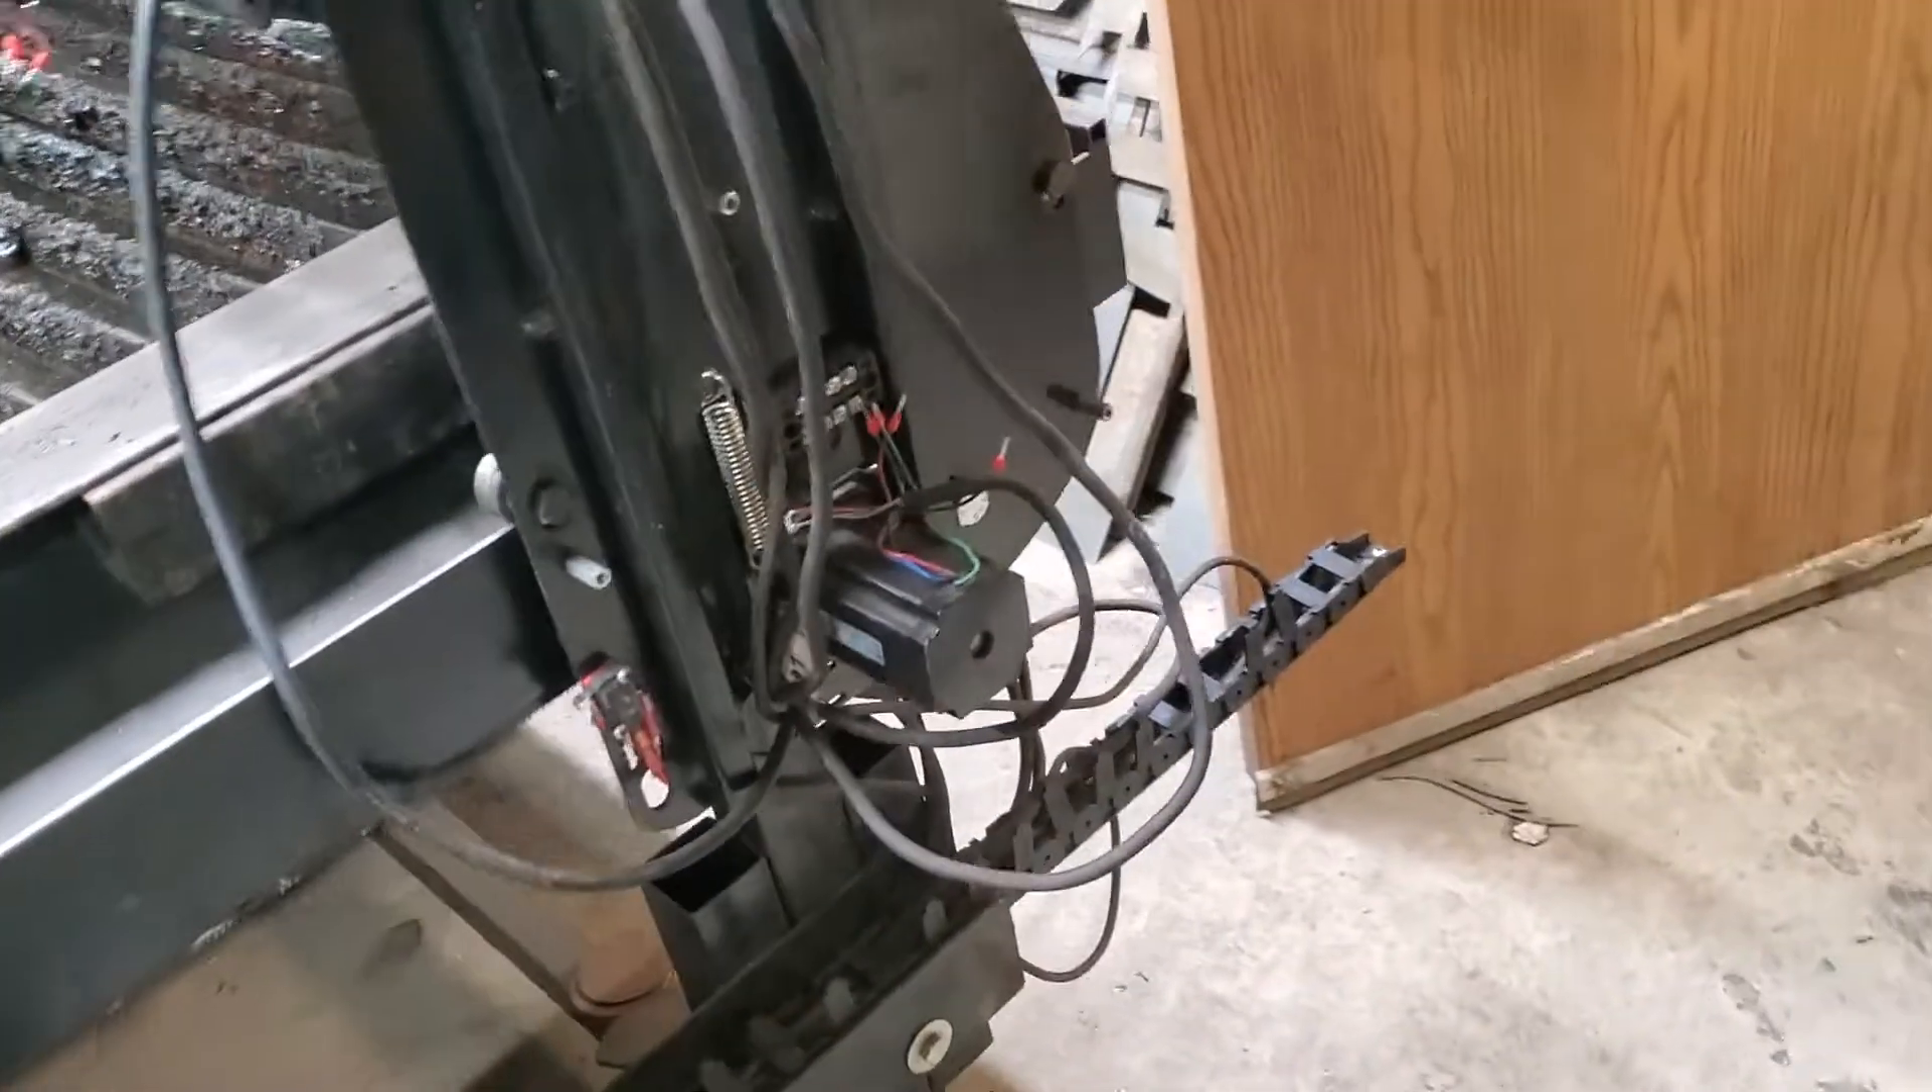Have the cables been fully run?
No.